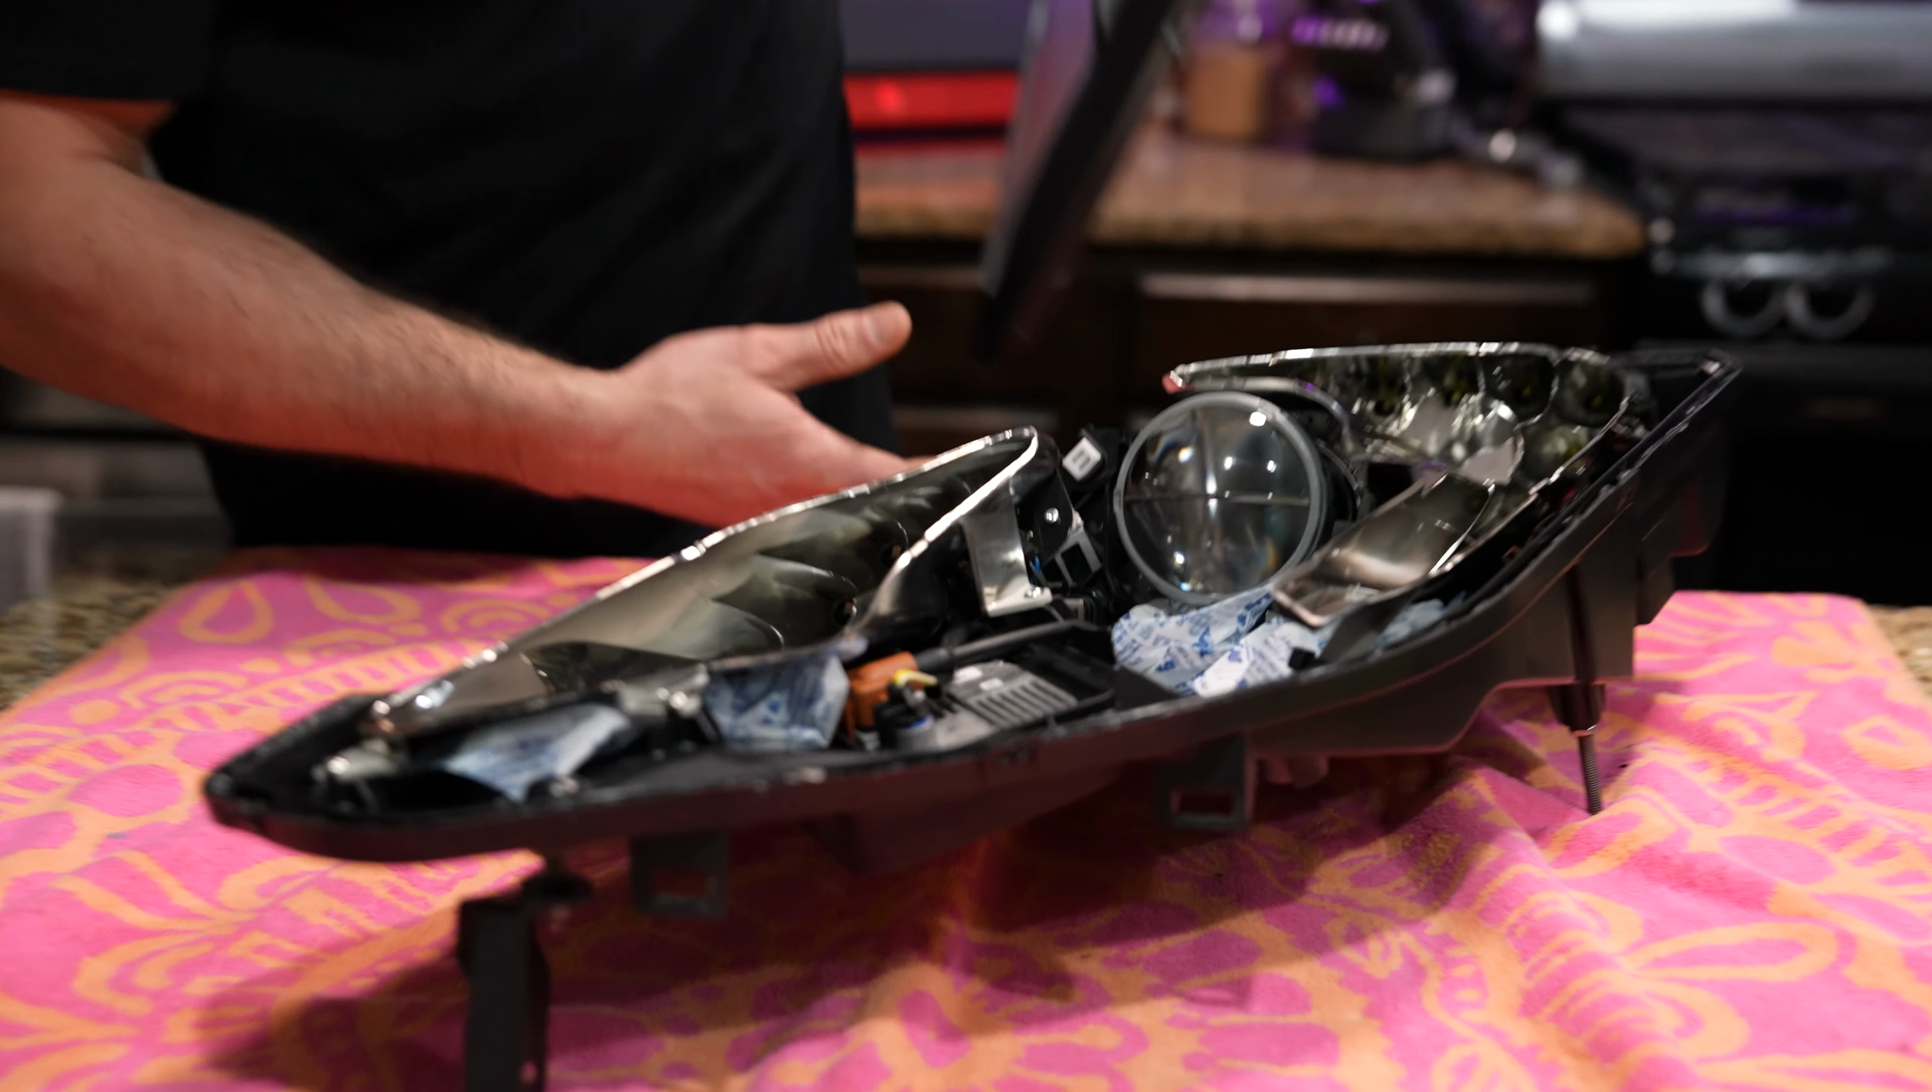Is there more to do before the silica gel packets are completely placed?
No.